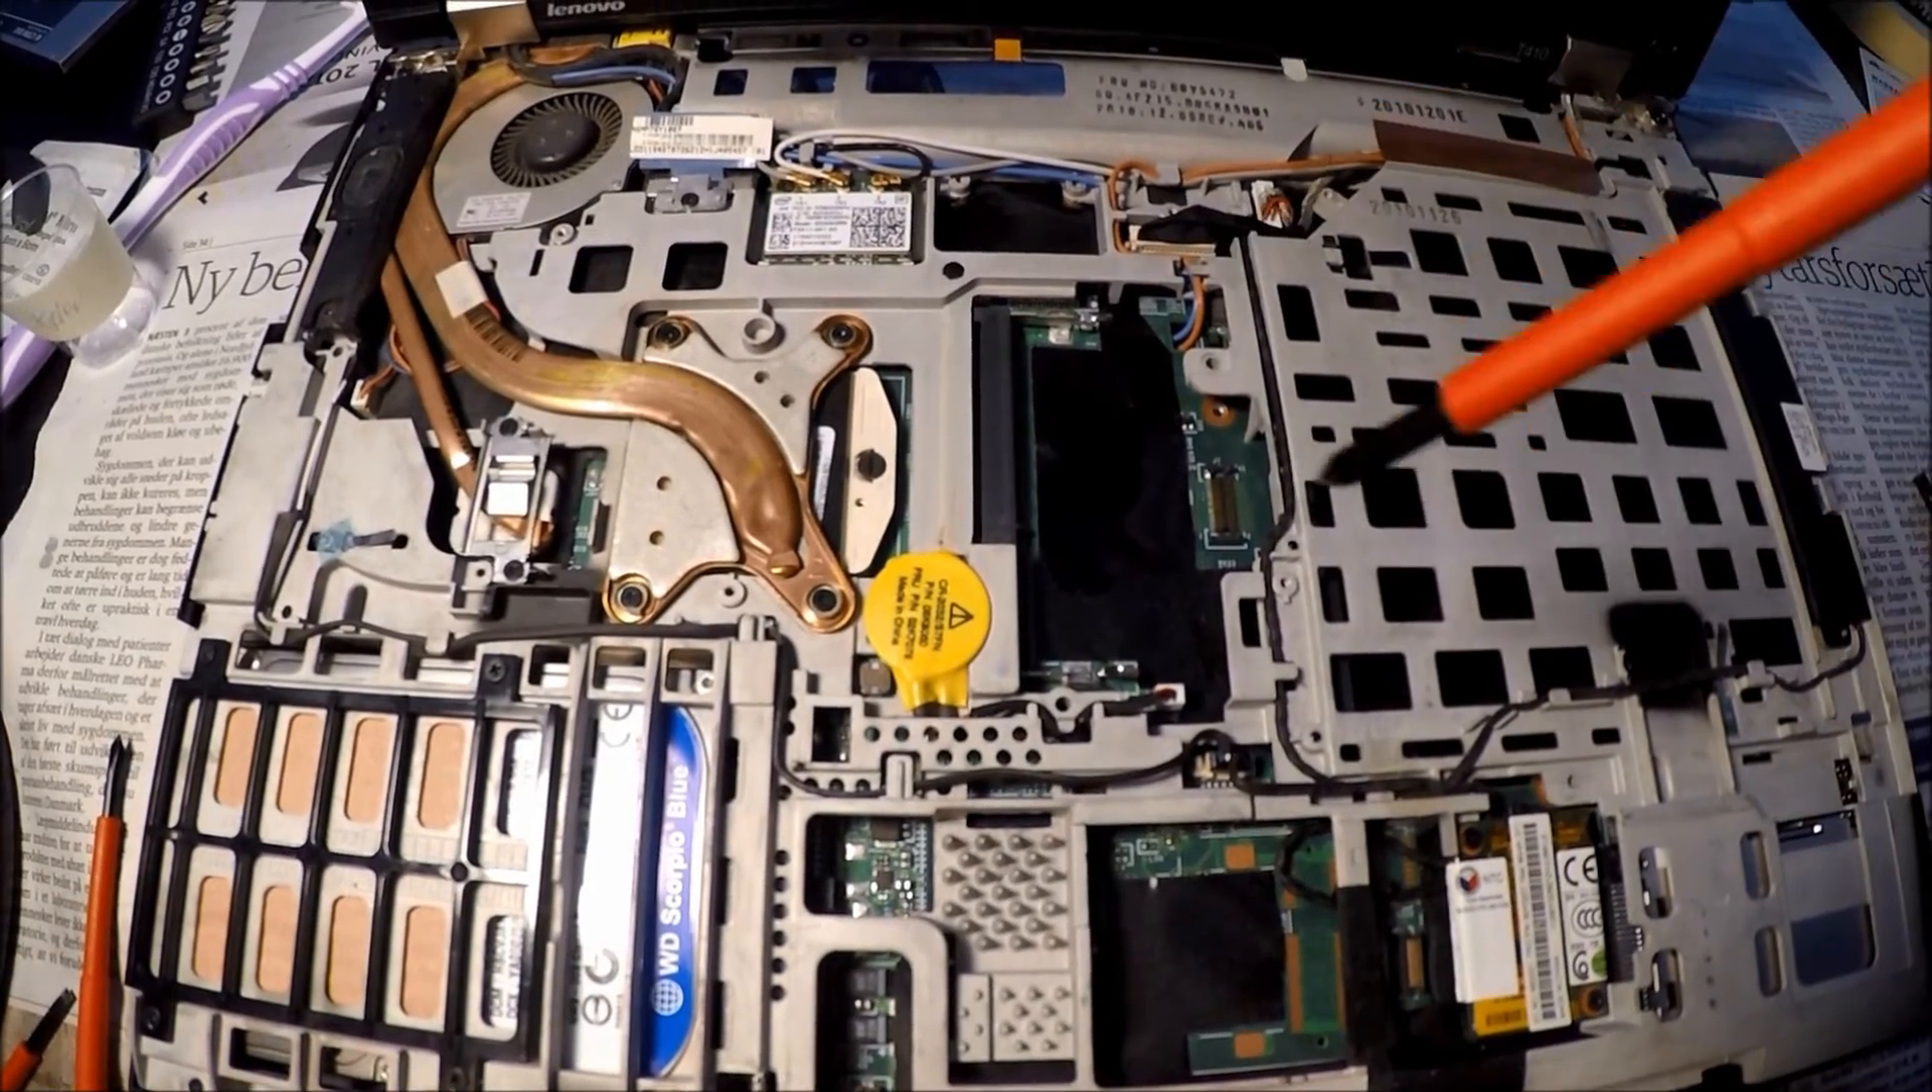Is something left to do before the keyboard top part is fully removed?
No.